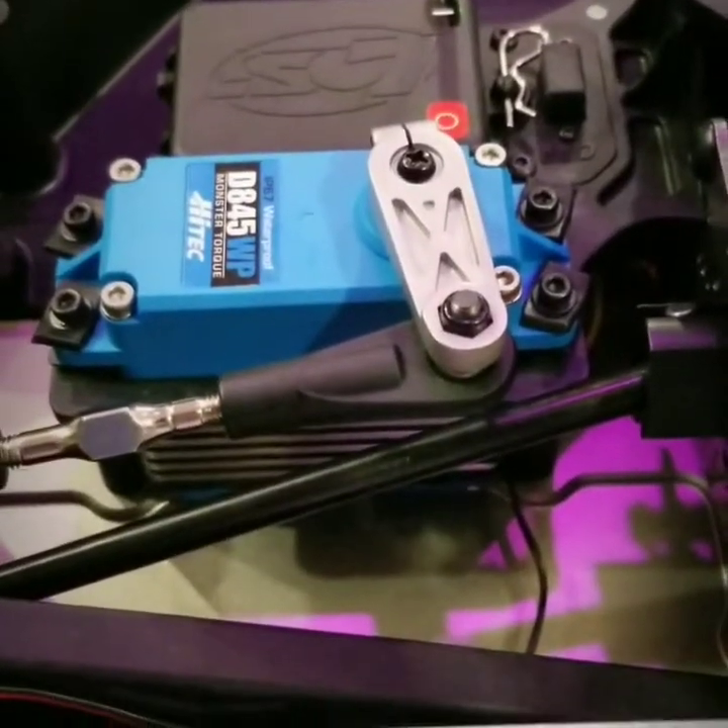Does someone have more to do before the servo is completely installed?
No.